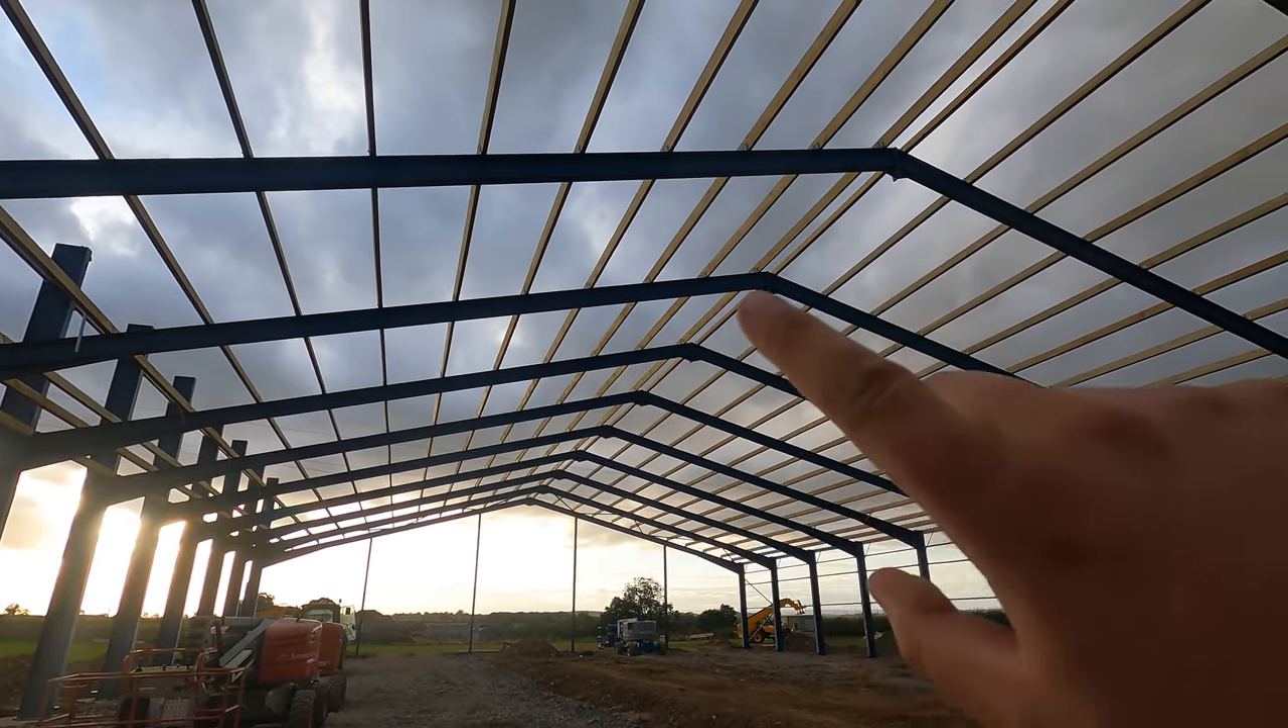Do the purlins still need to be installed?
No.